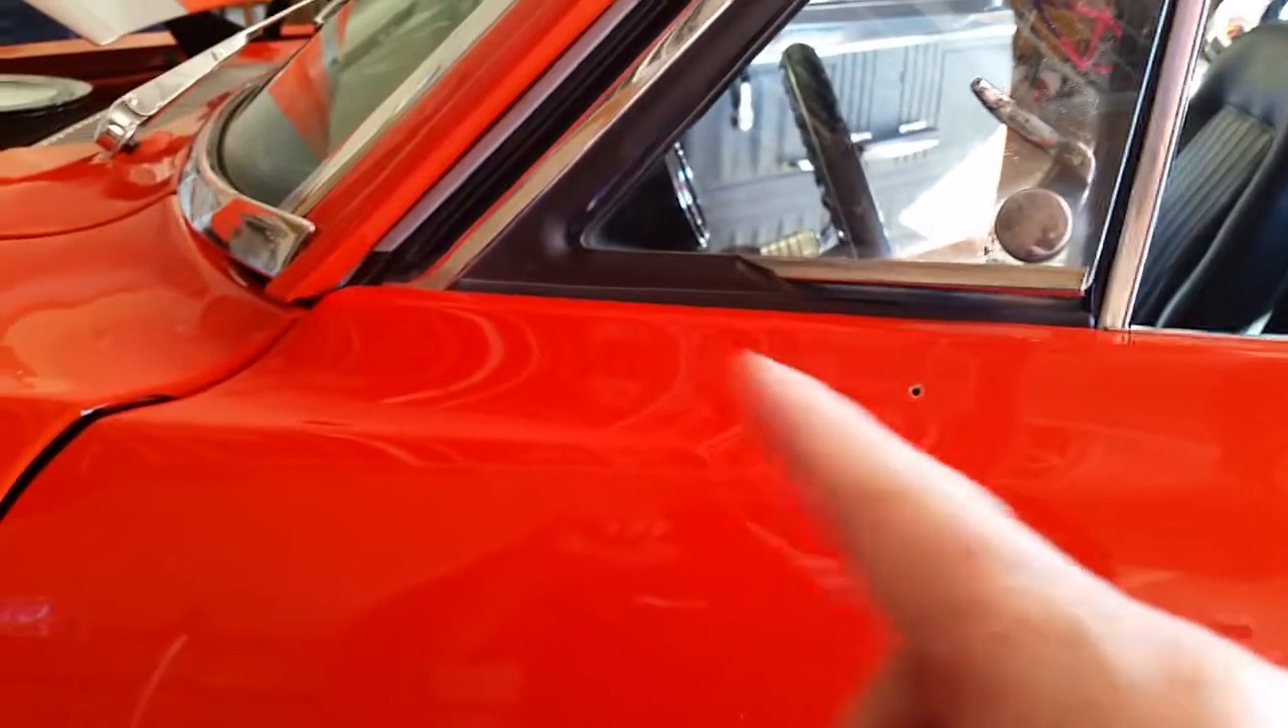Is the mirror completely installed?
No.